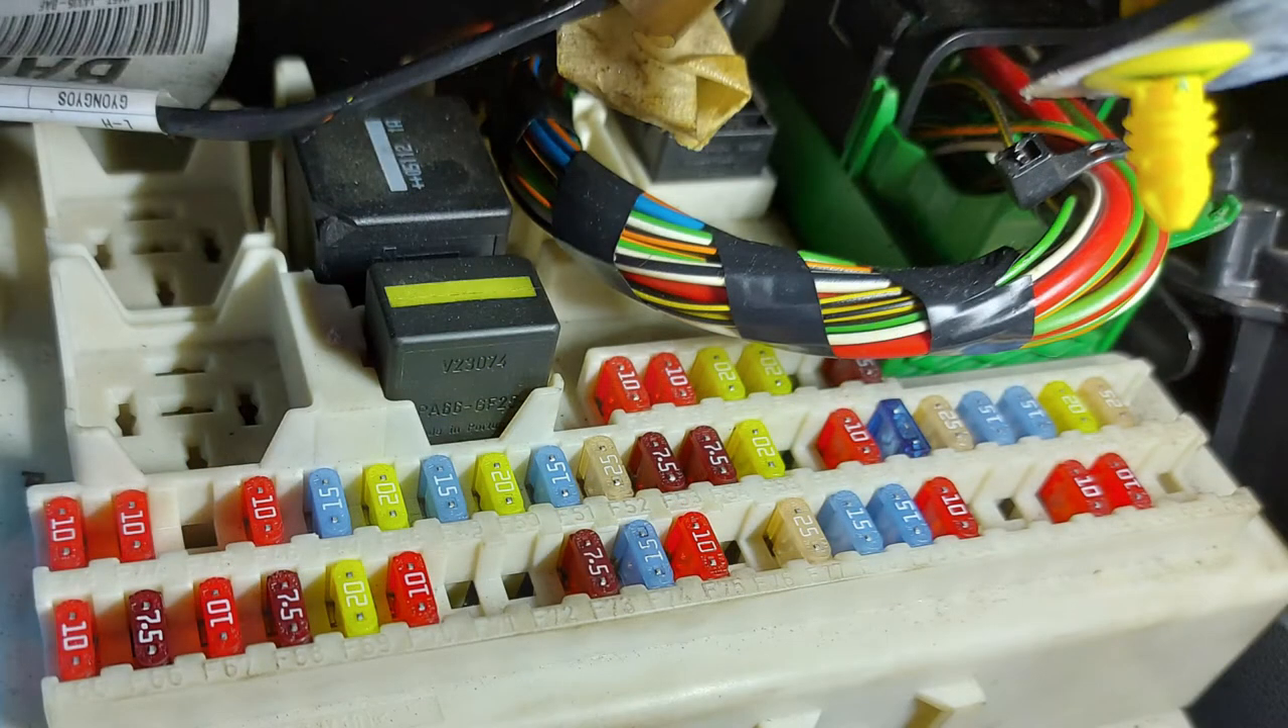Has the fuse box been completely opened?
Yes.